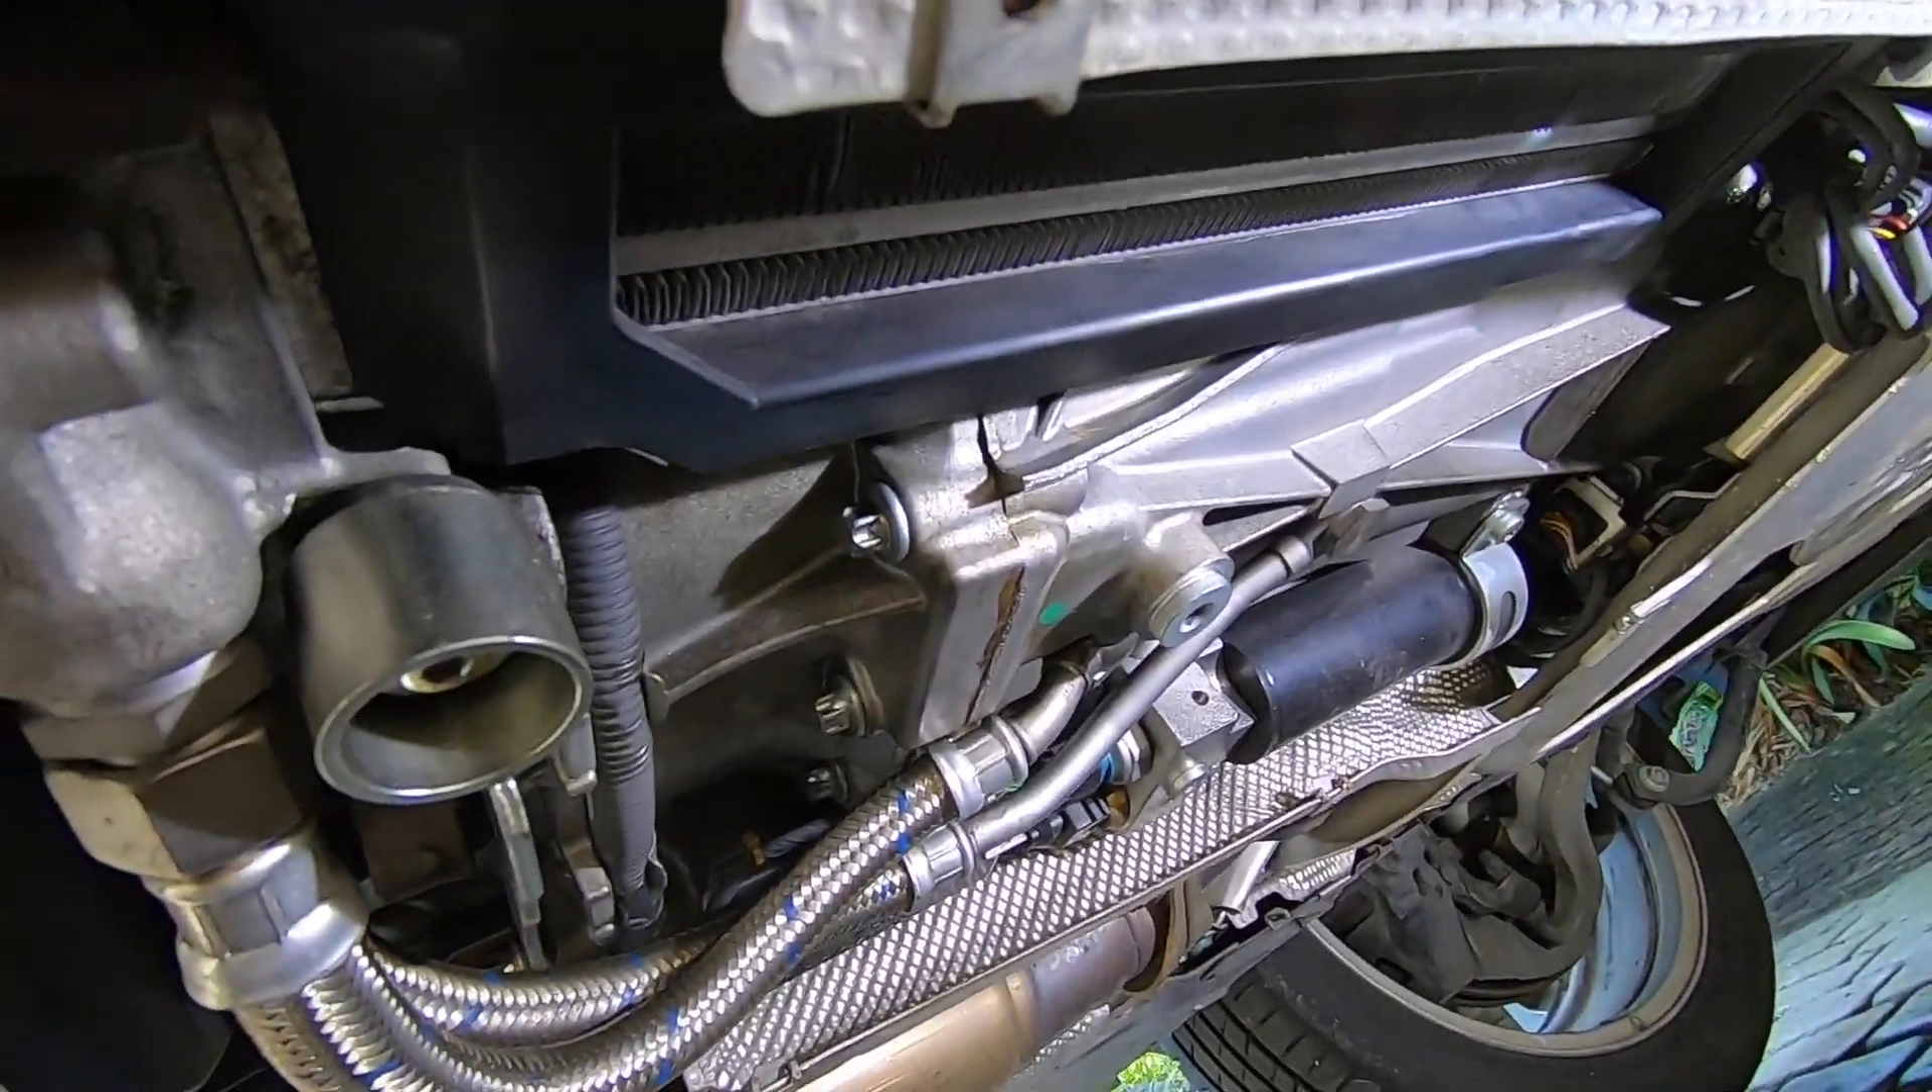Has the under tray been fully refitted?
No.